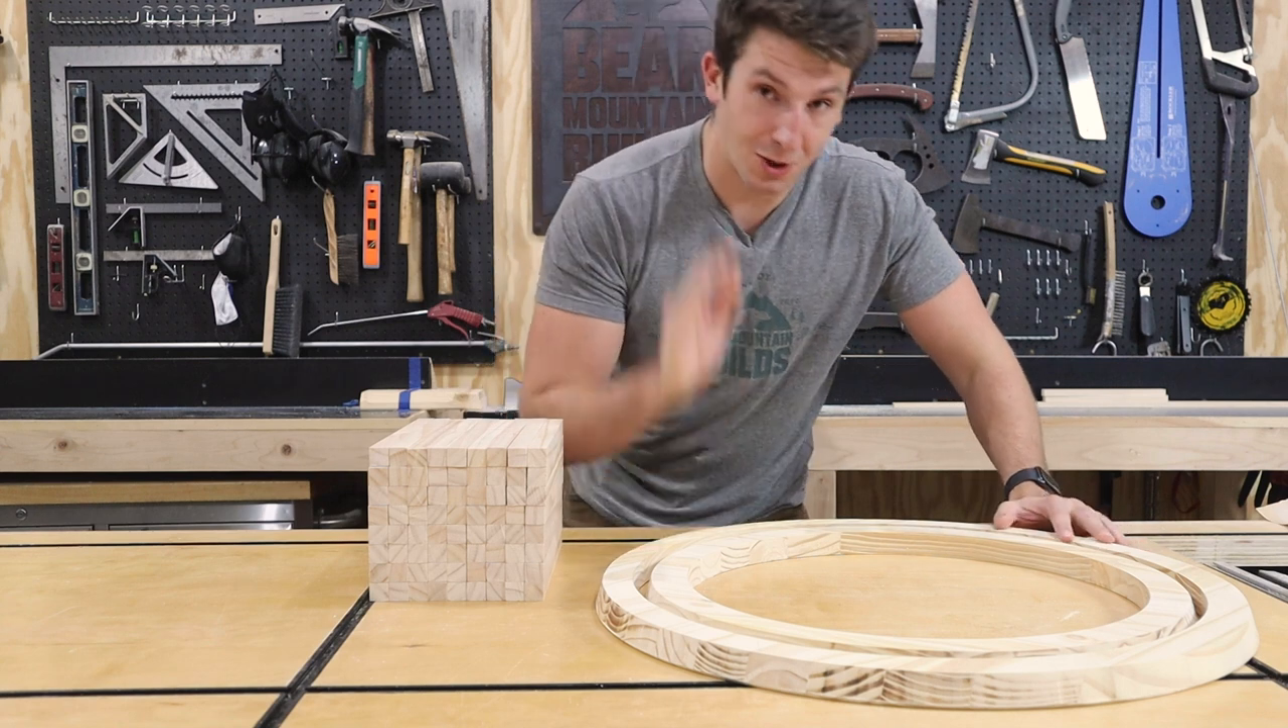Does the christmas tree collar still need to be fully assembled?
Yes.